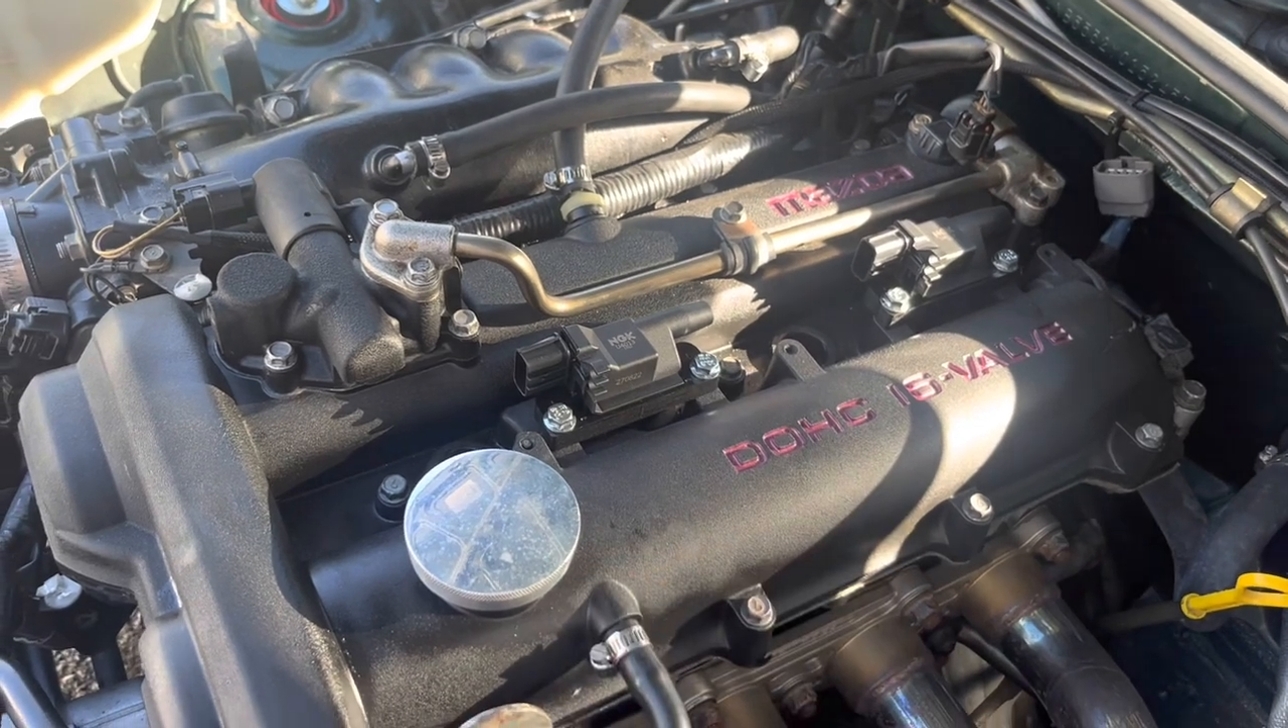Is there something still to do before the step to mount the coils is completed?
No.